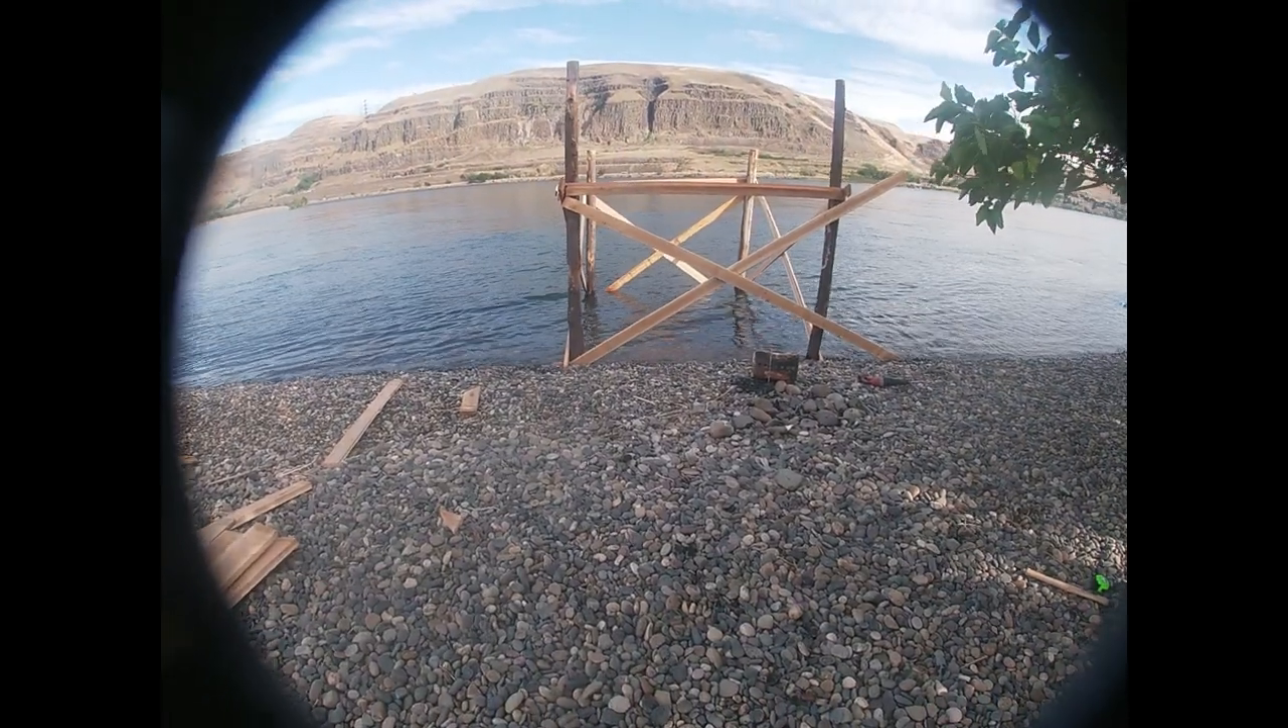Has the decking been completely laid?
No.